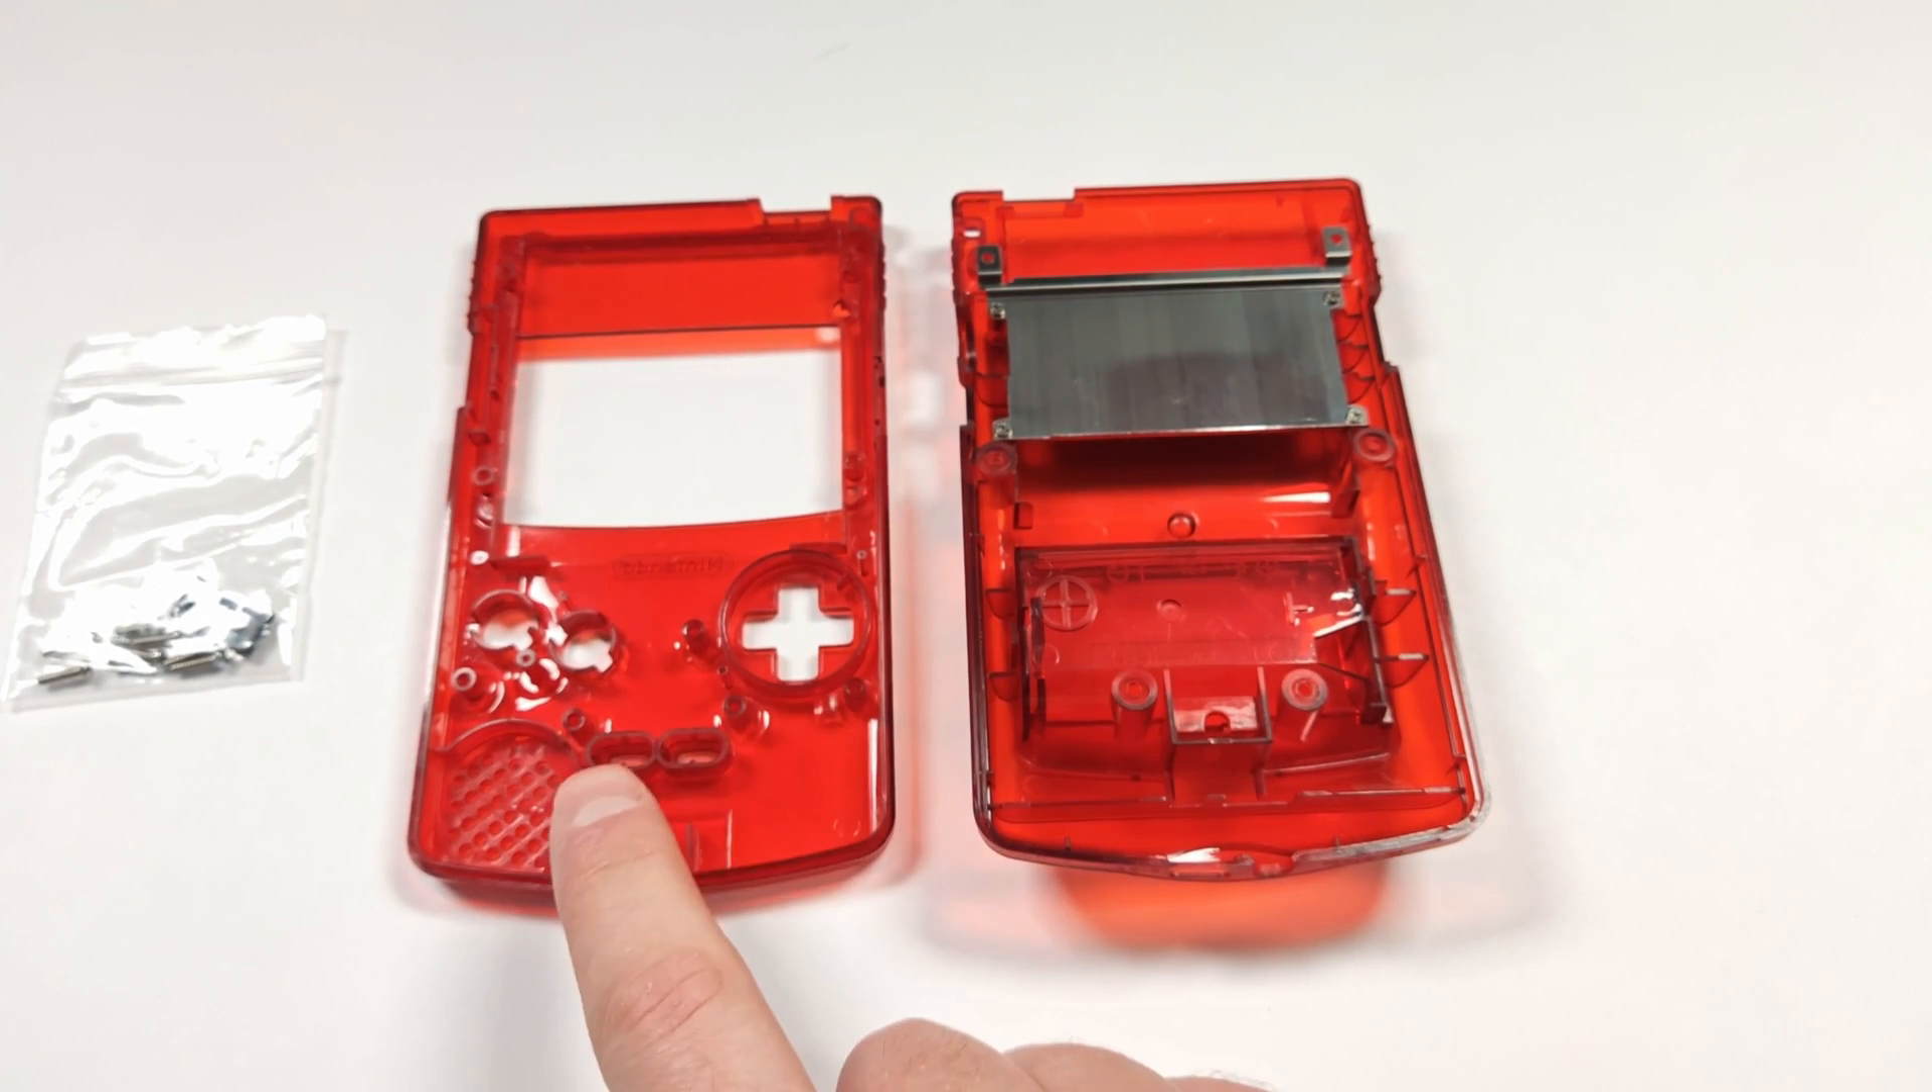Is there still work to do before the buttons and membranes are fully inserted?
Yes.